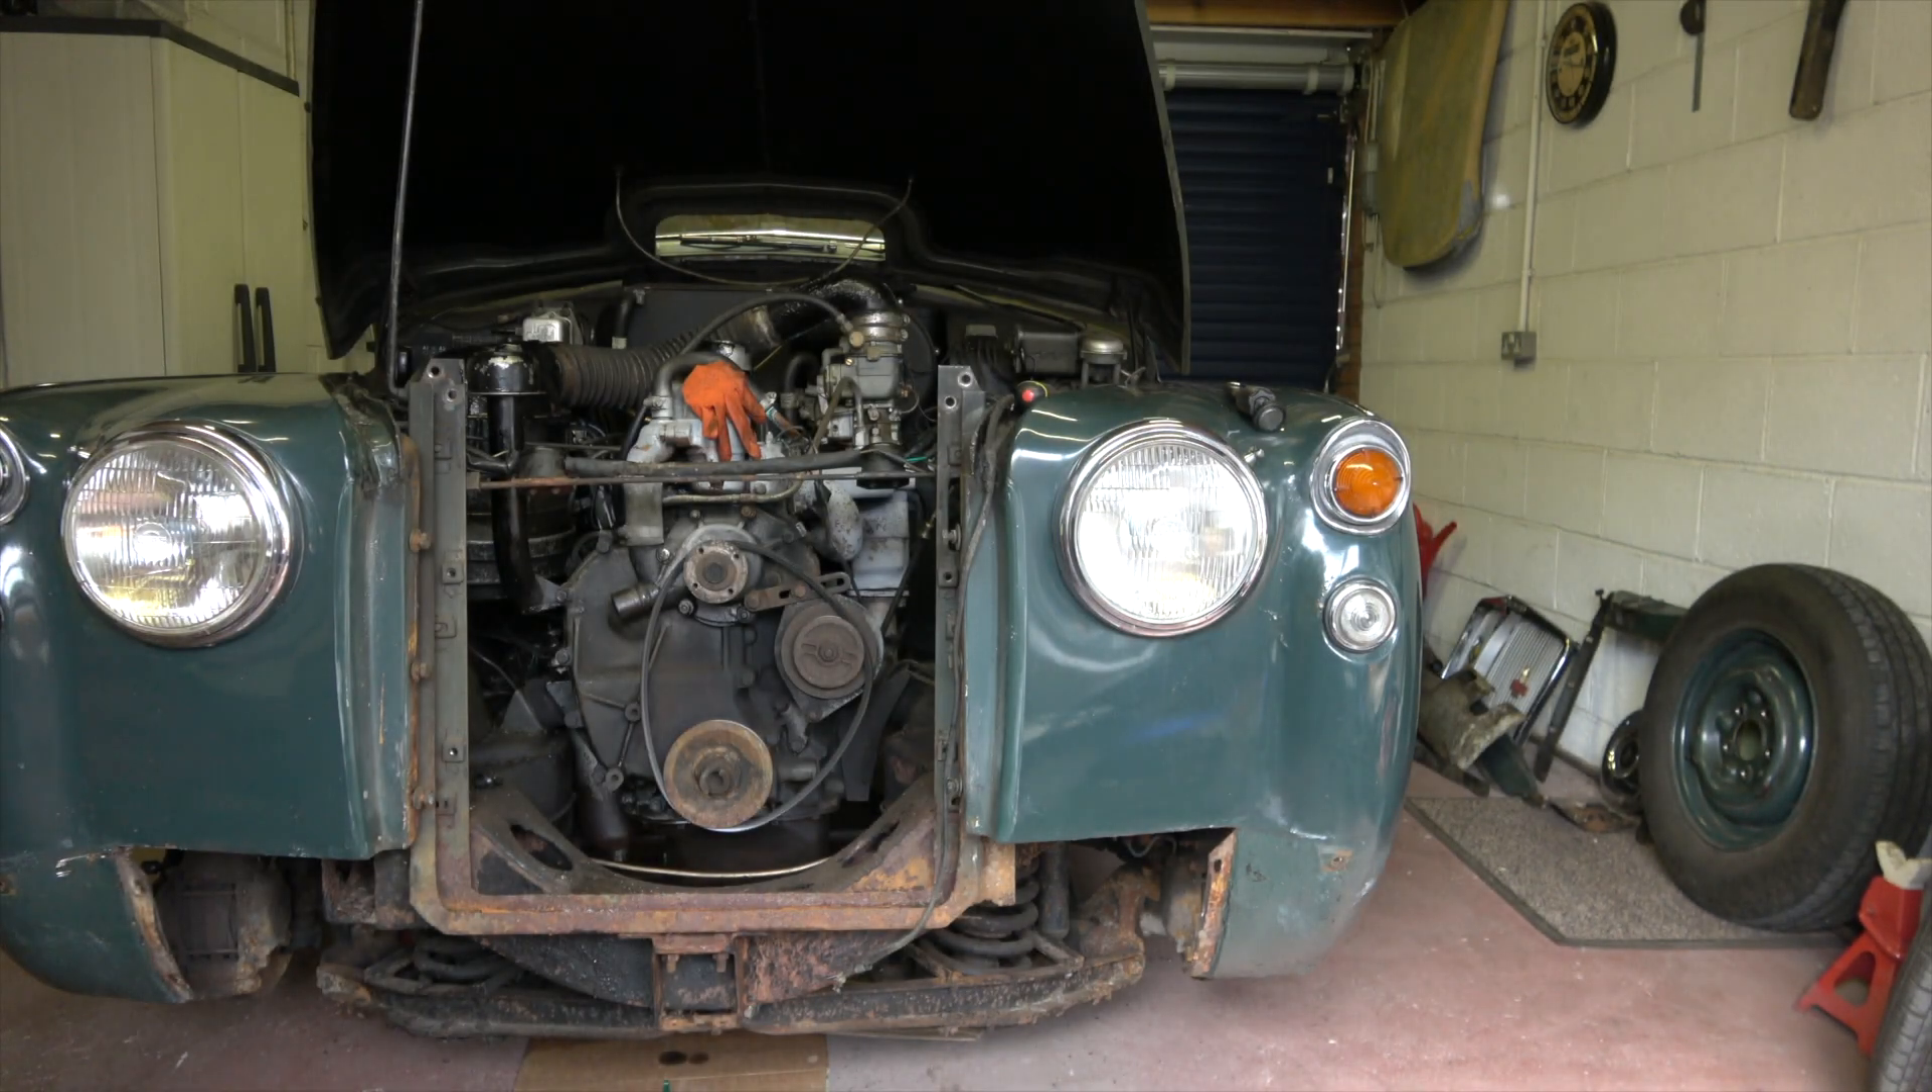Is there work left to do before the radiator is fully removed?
No.